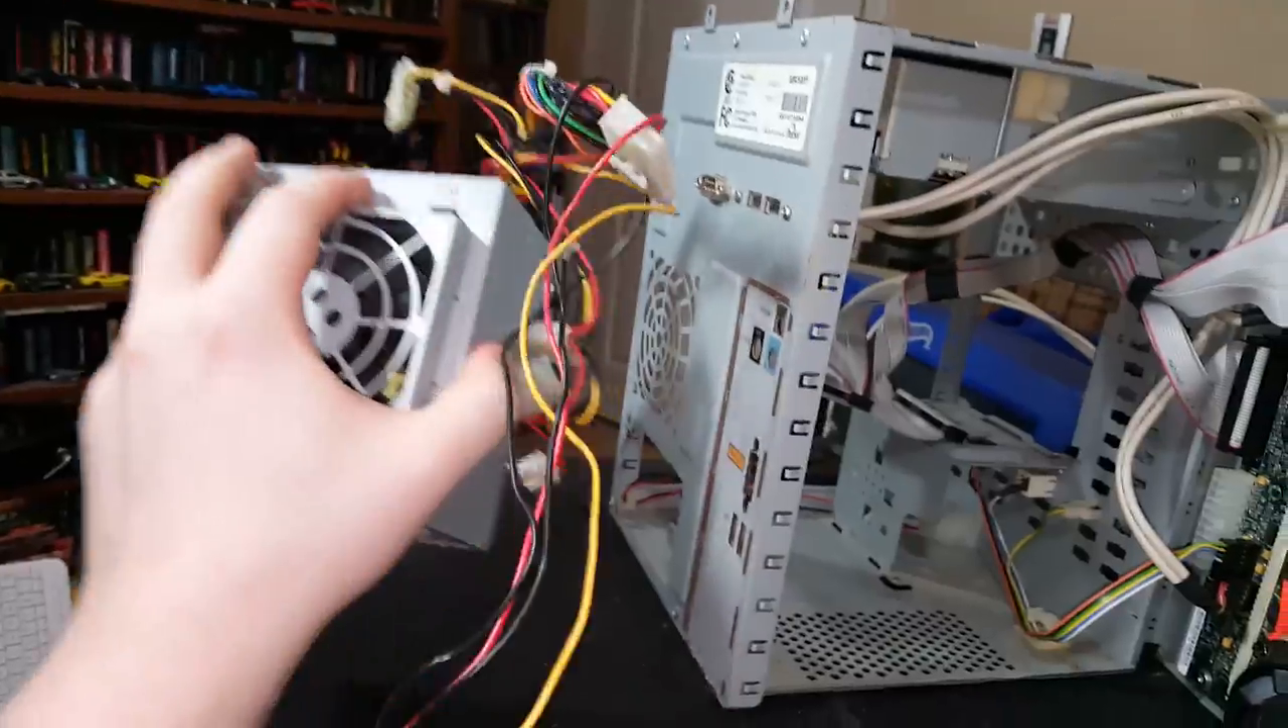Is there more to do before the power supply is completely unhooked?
No.